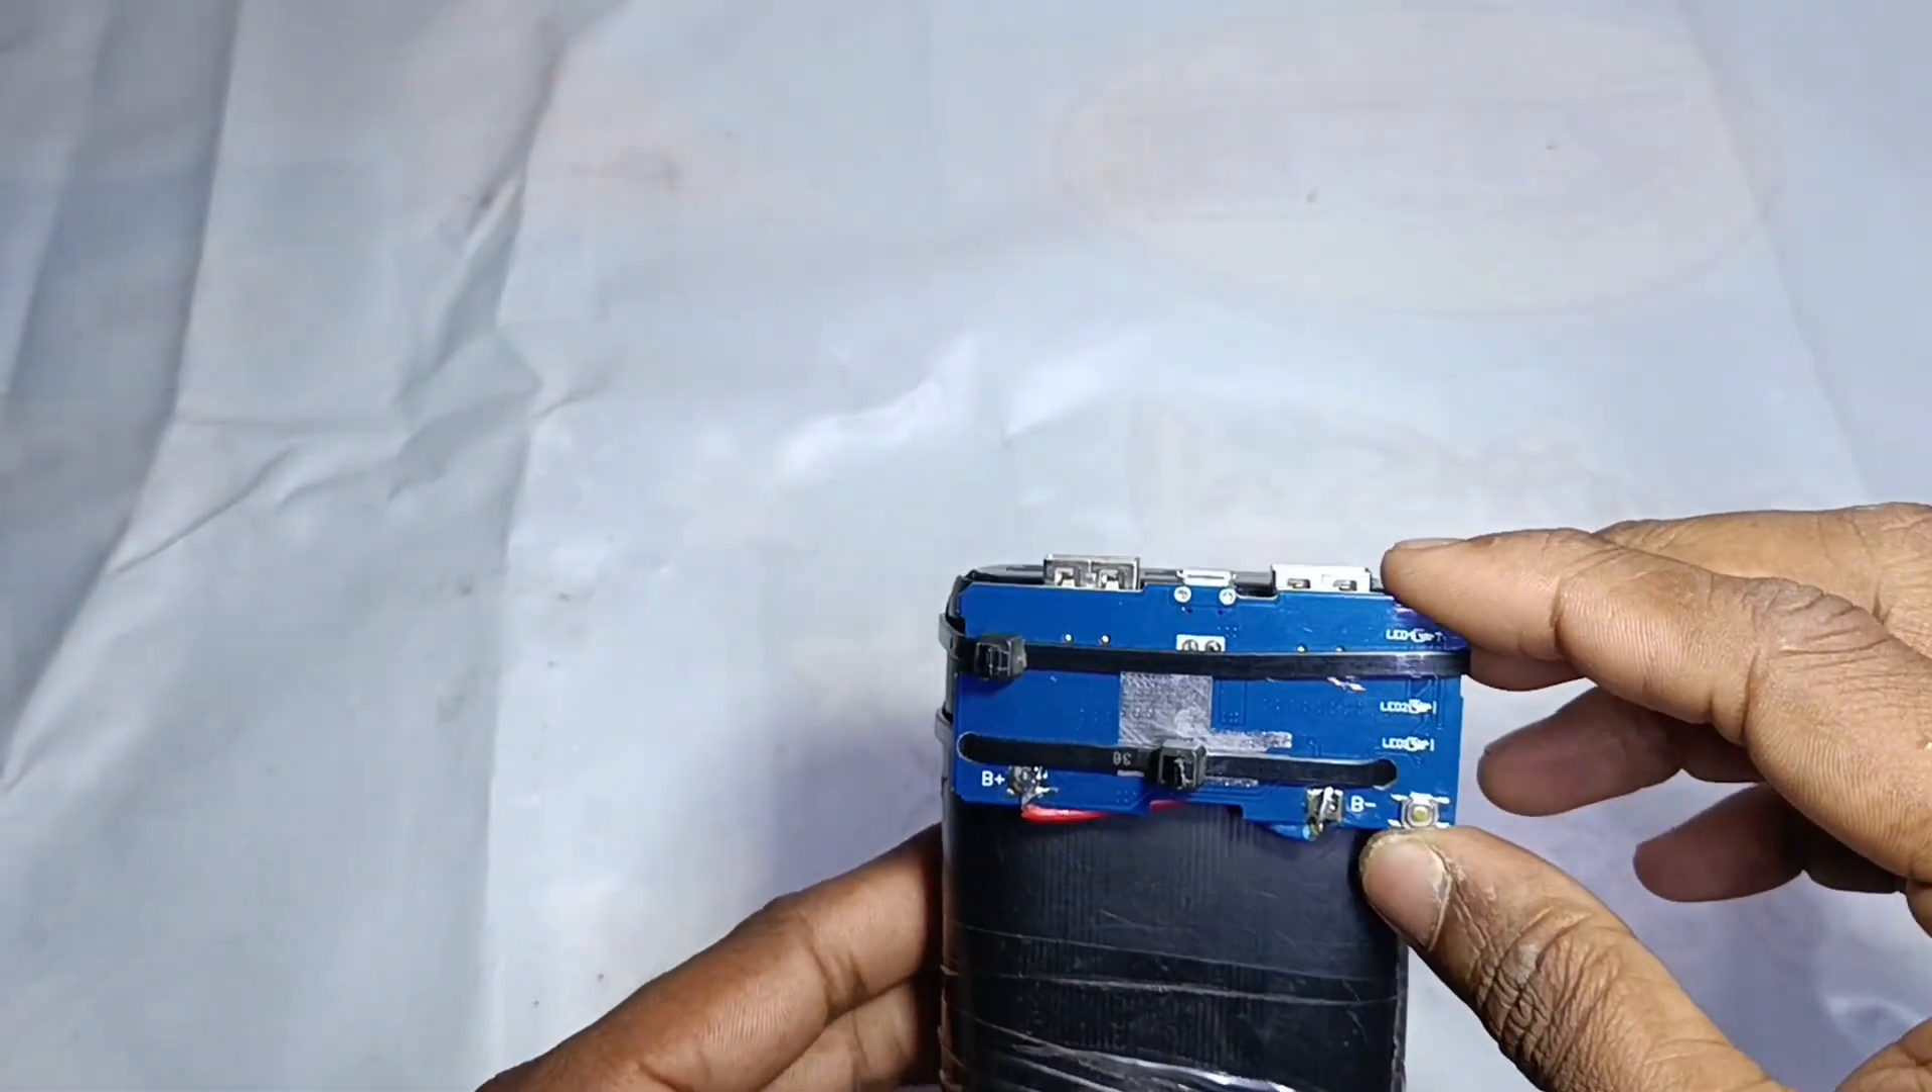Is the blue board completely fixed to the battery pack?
Yes.